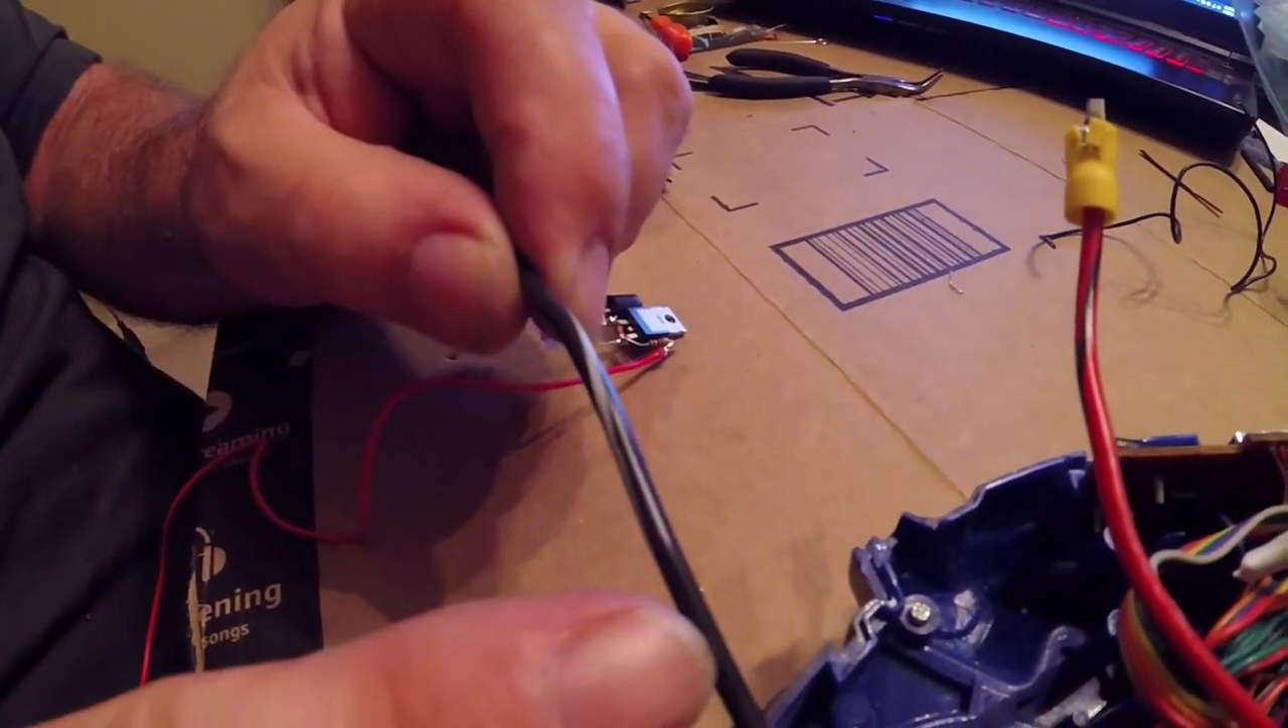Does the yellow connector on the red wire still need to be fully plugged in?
Yes.